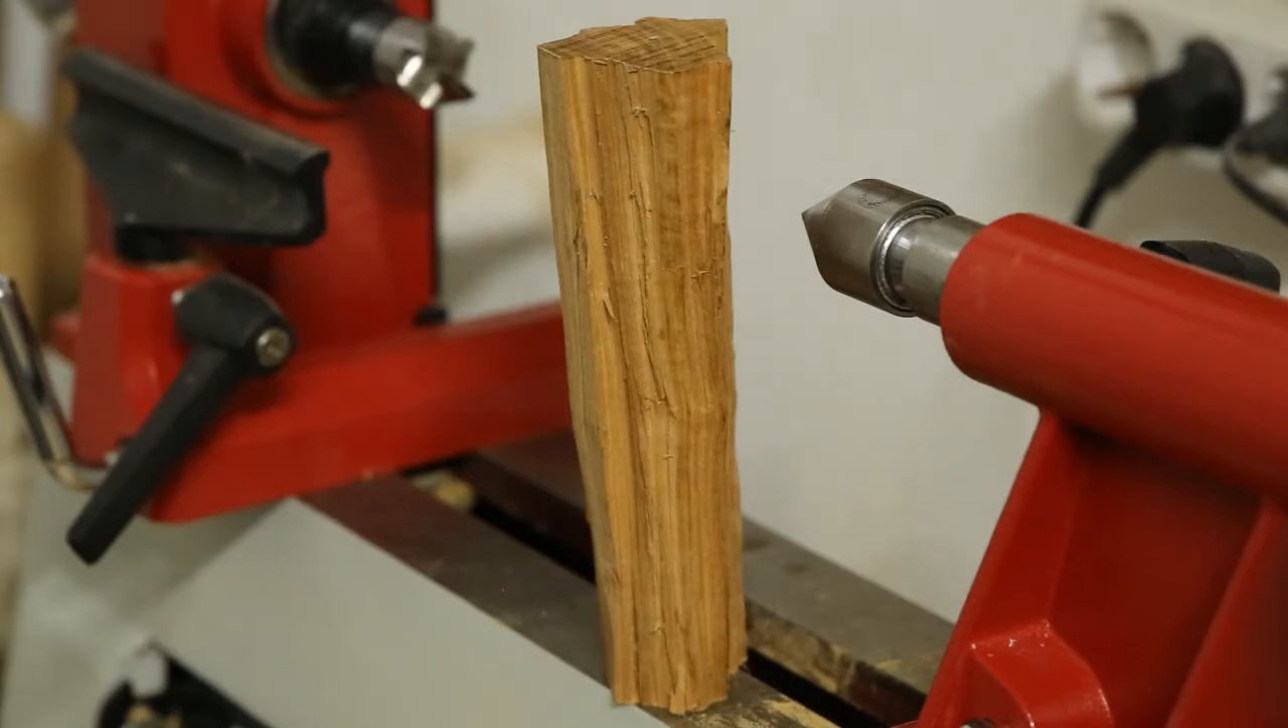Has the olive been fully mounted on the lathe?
No.